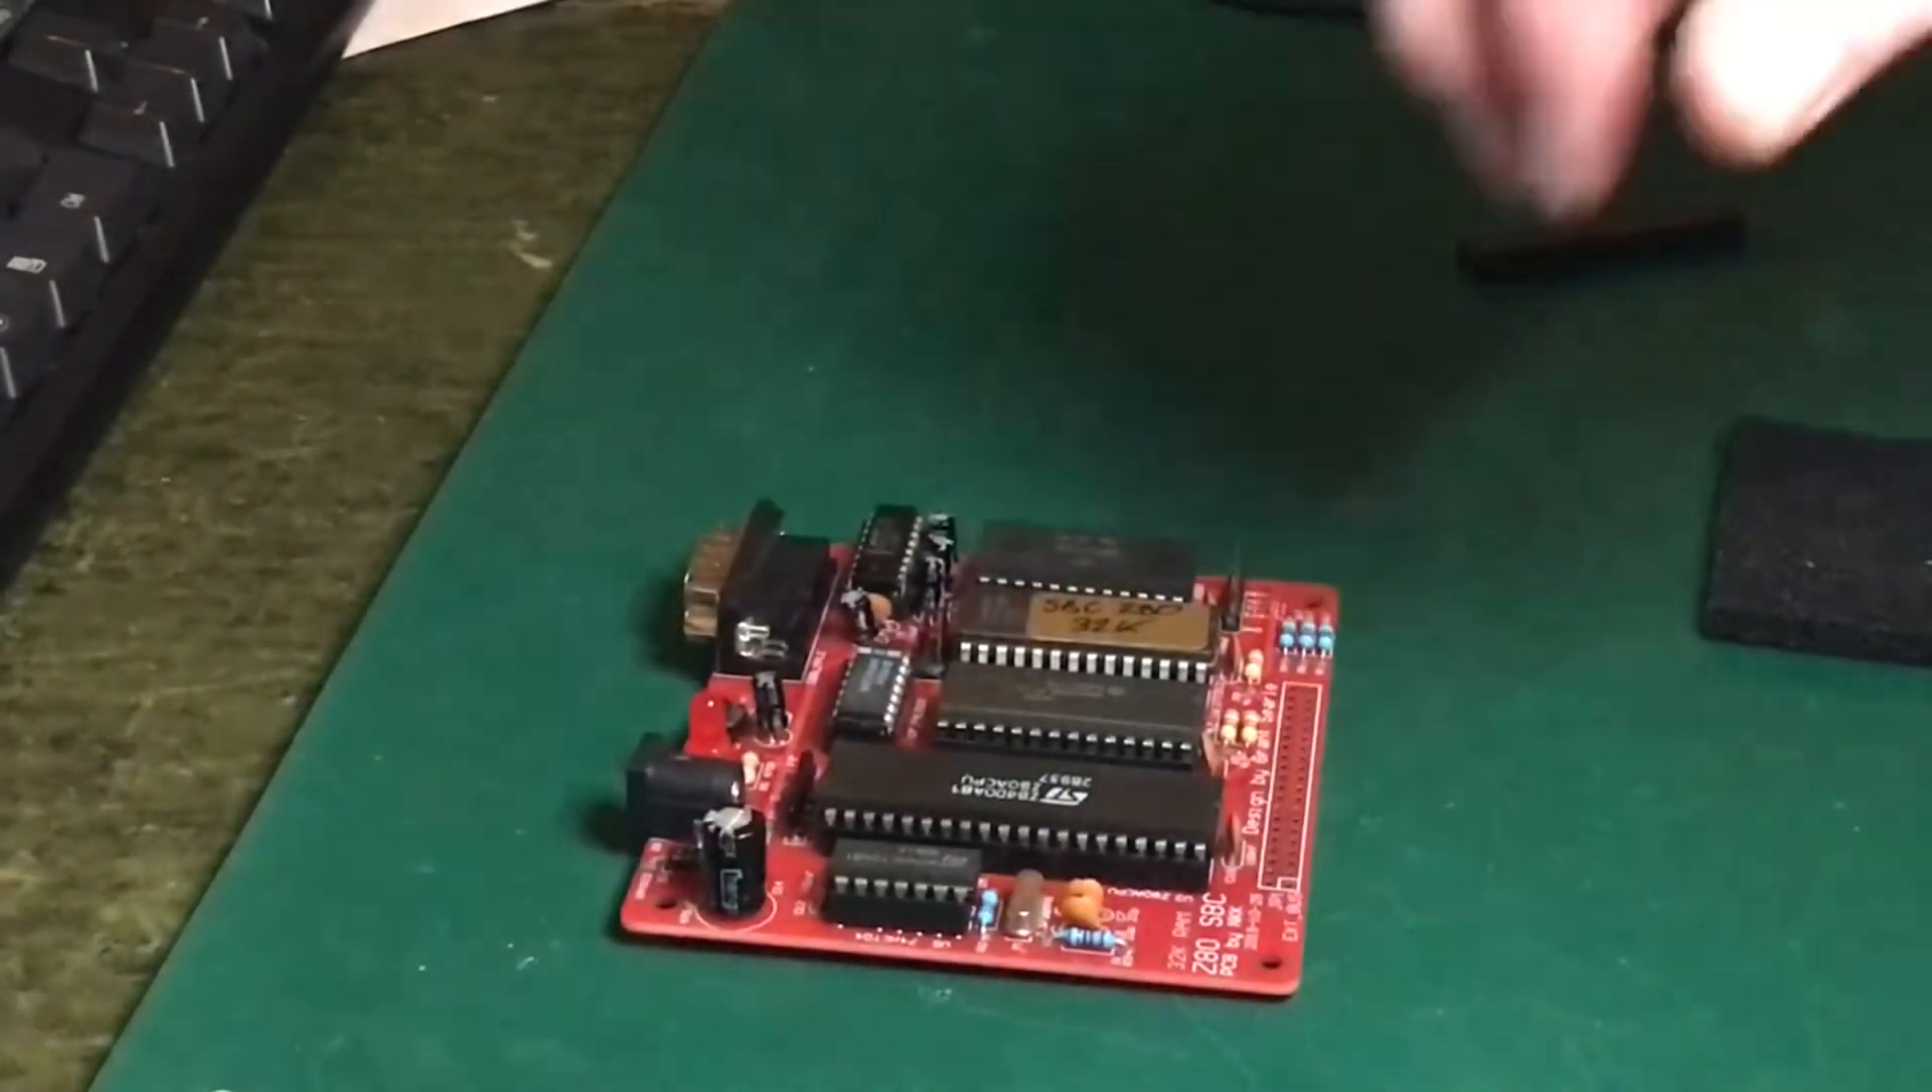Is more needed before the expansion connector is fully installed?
Yes.